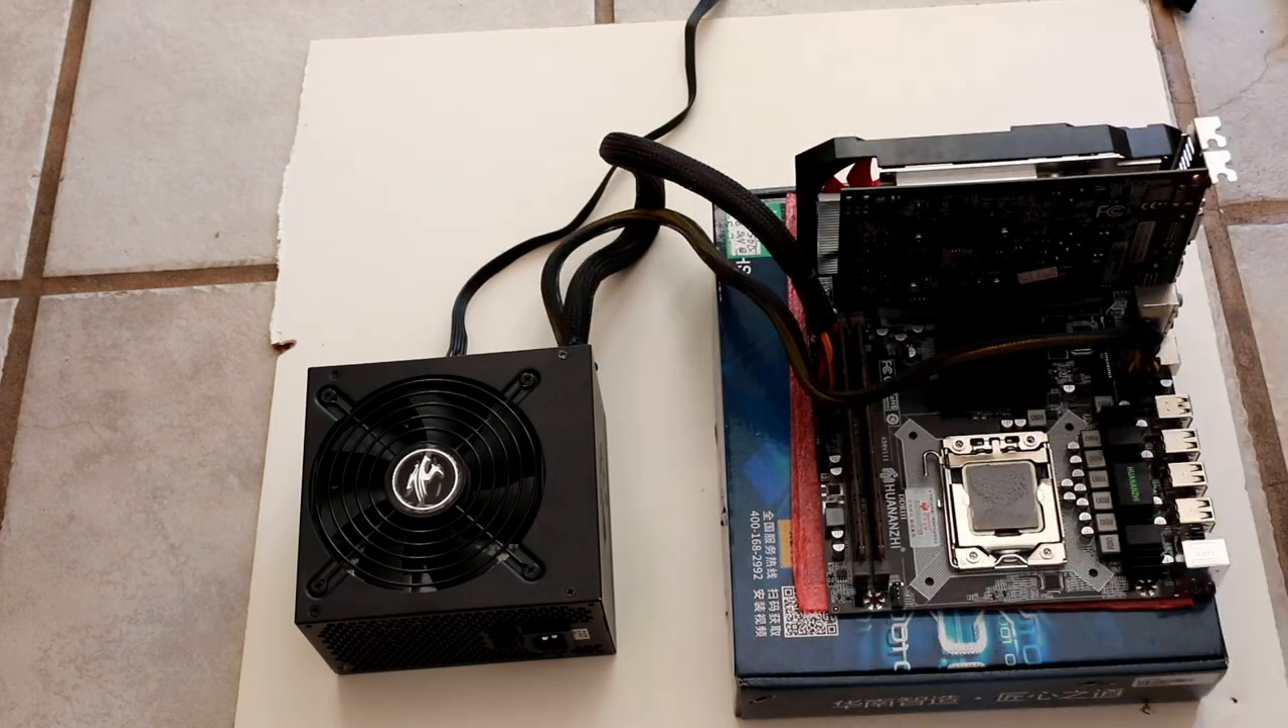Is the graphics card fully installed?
Yes.